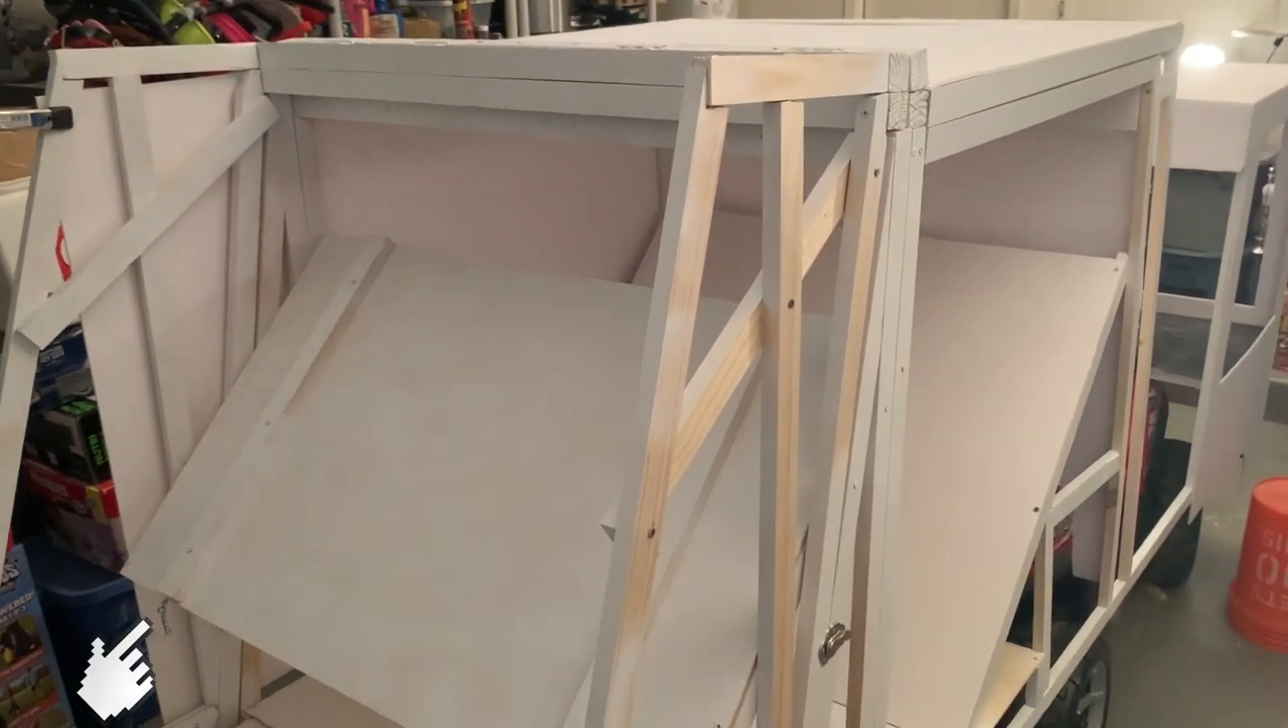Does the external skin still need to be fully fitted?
Yes.